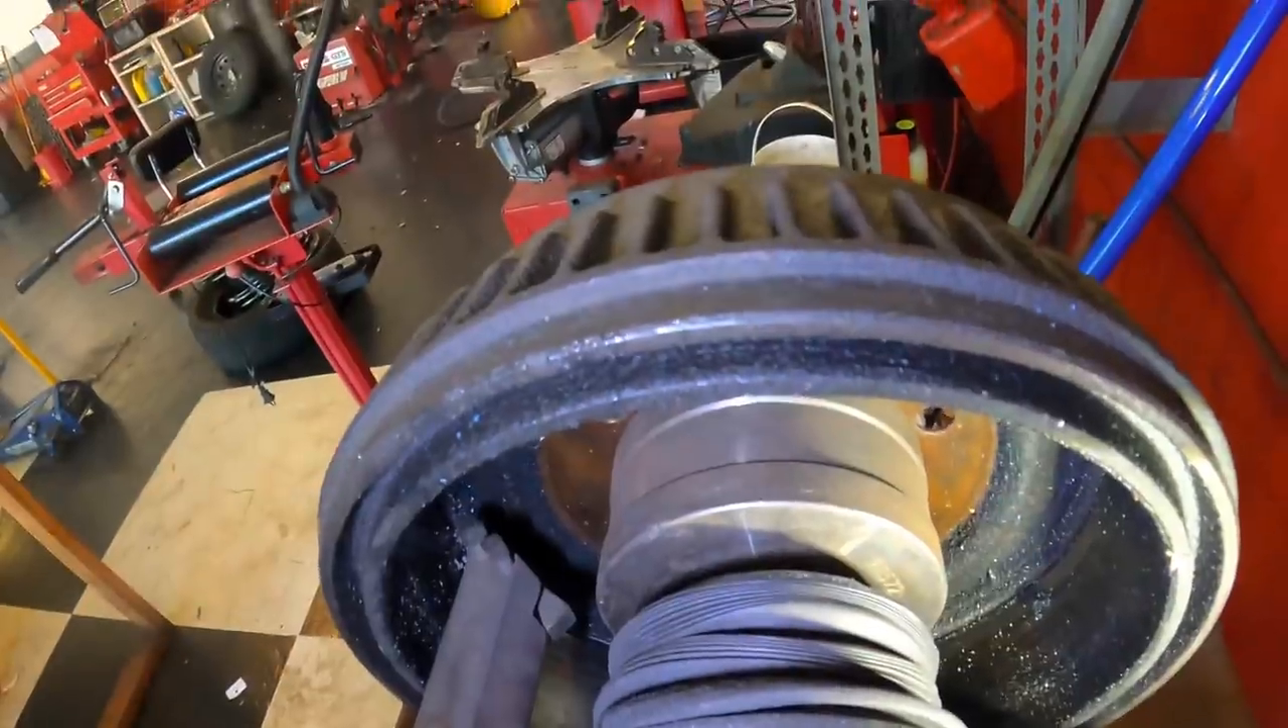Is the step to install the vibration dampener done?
No.